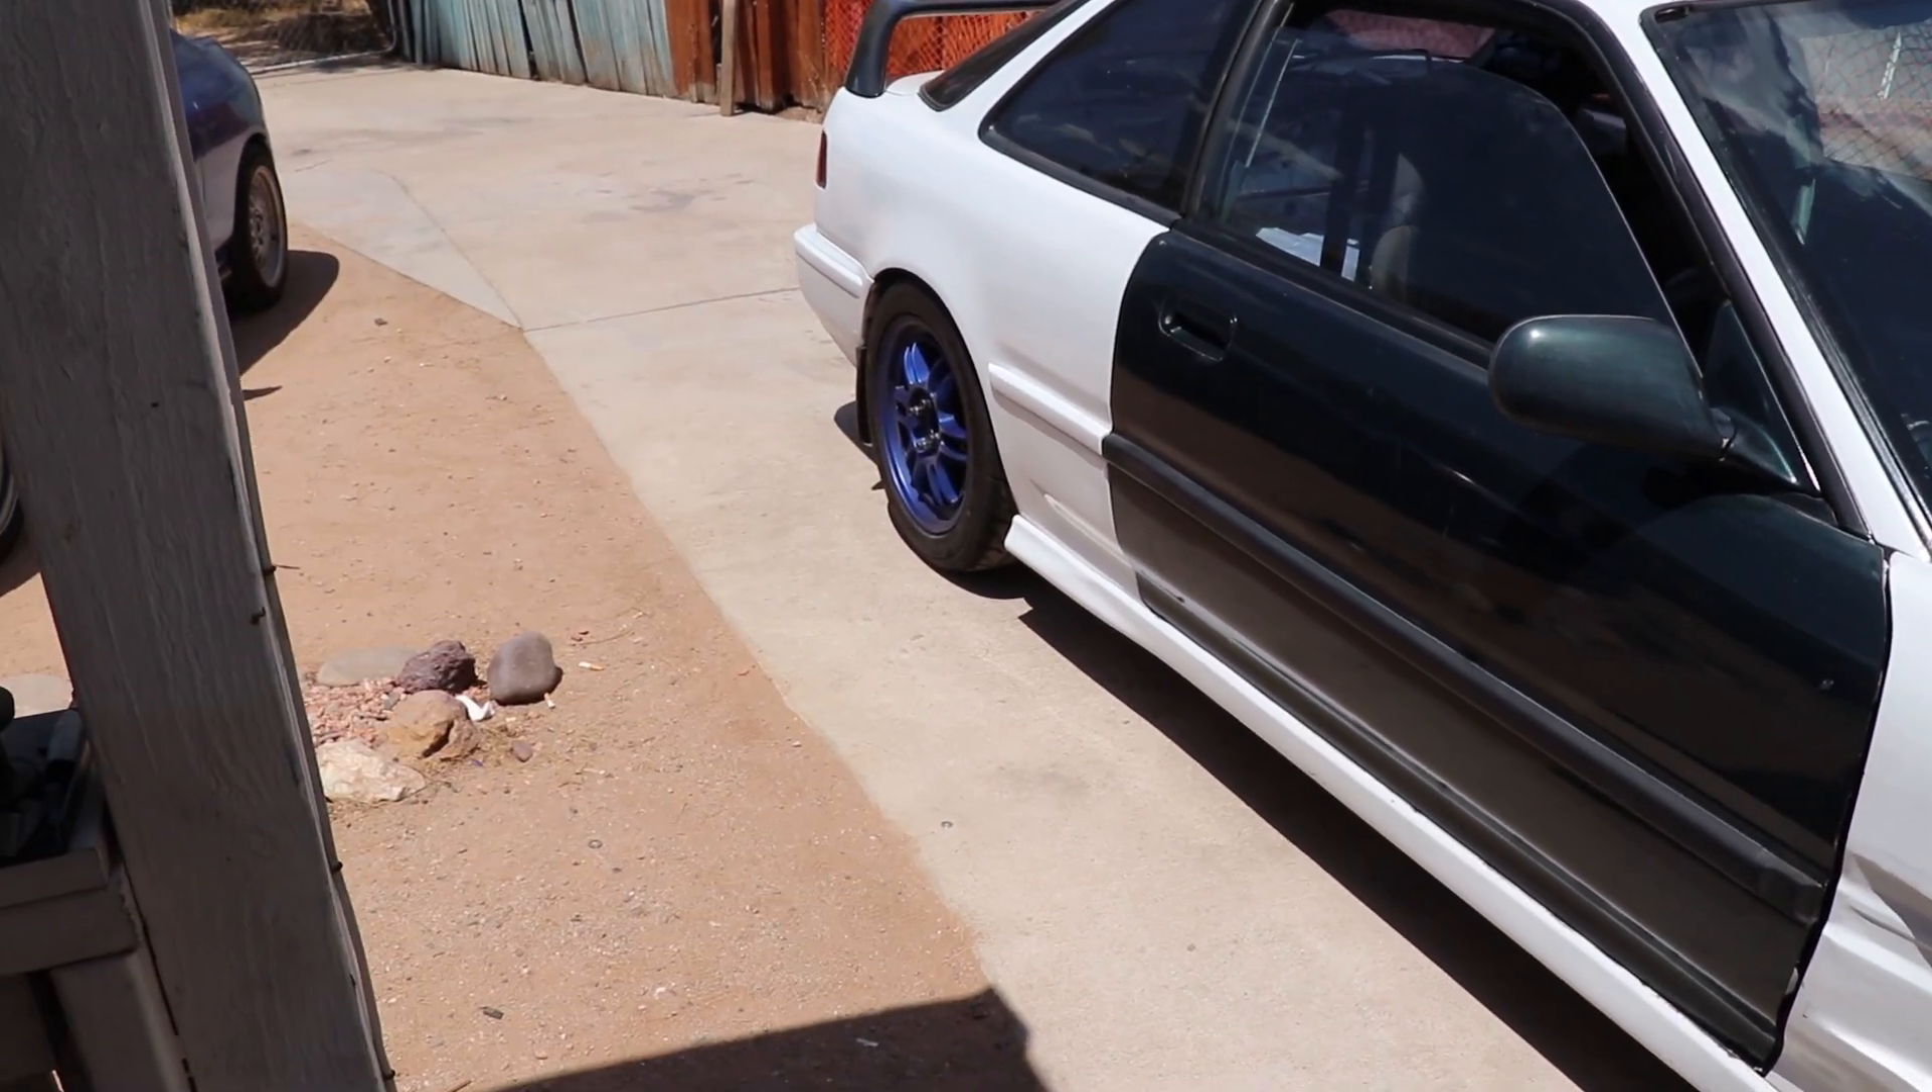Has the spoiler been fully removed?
No.